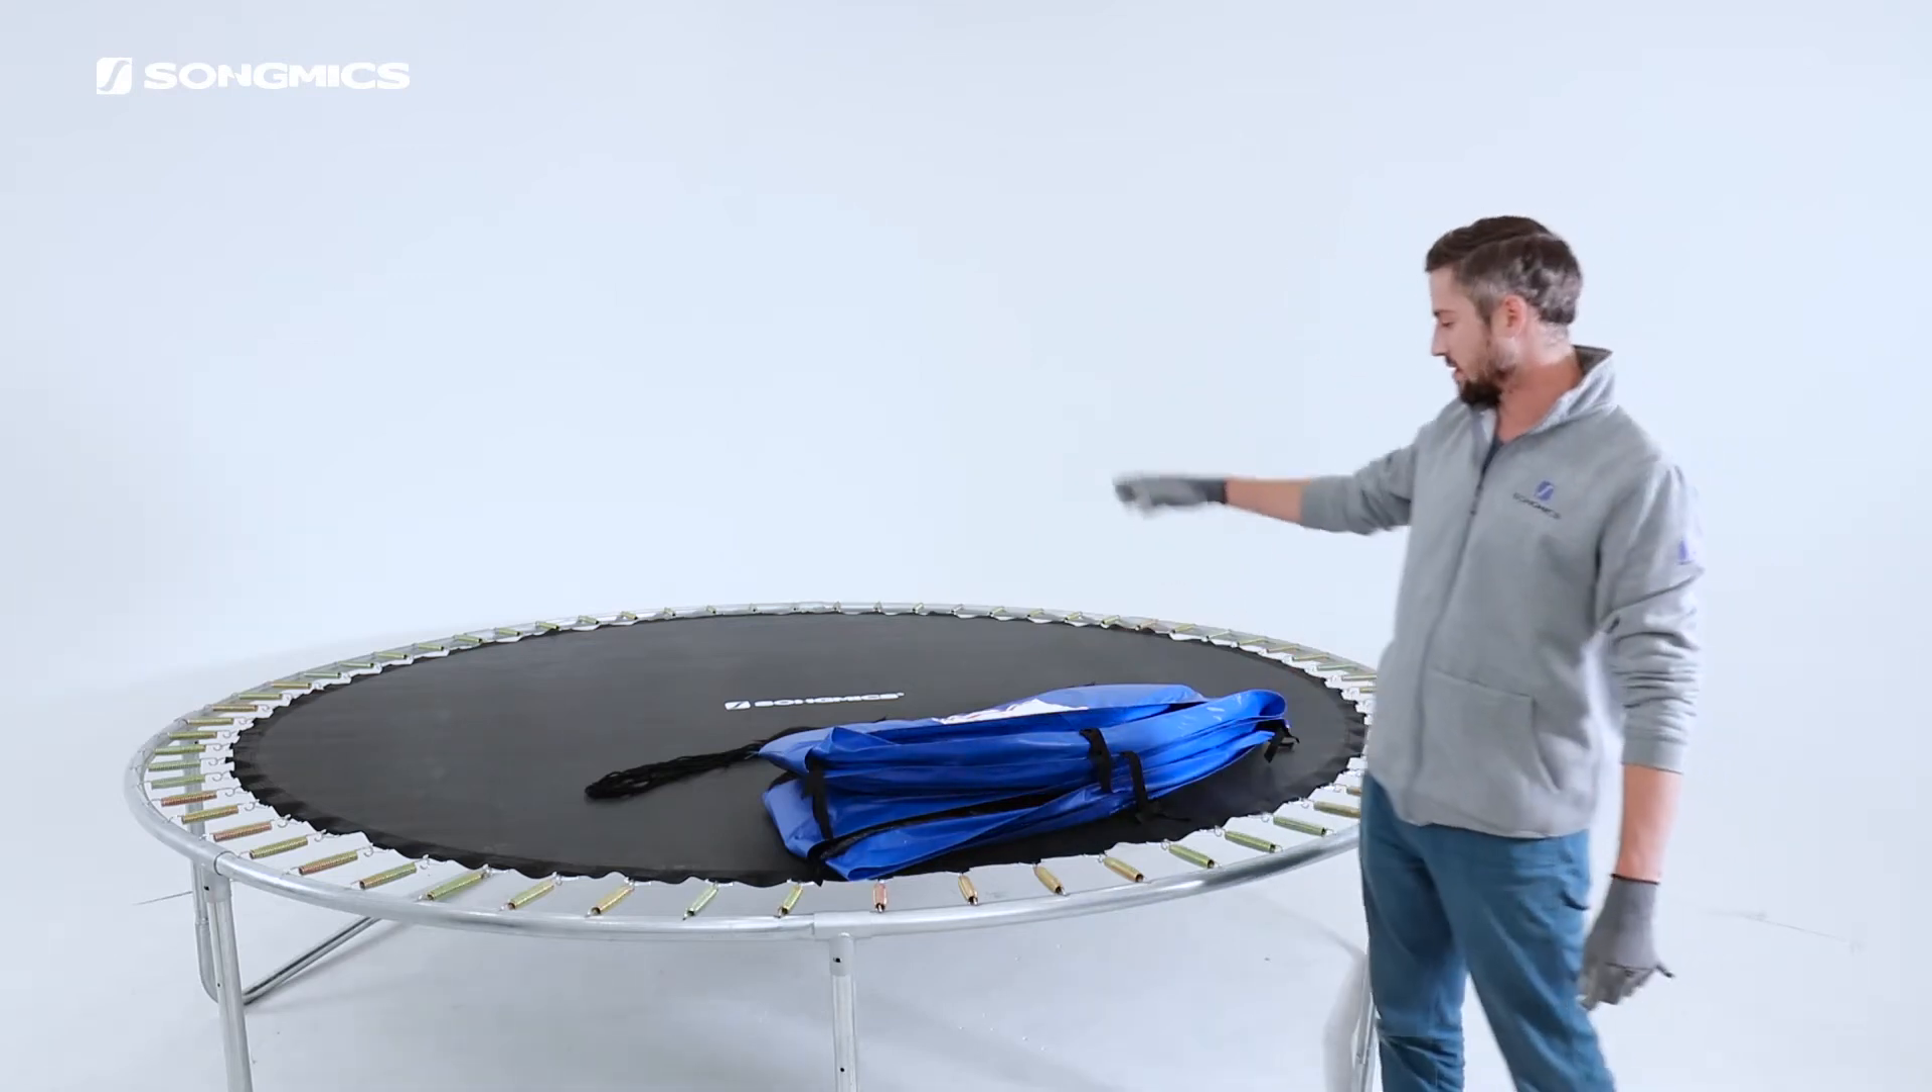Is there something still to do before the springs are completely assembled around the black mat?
No.